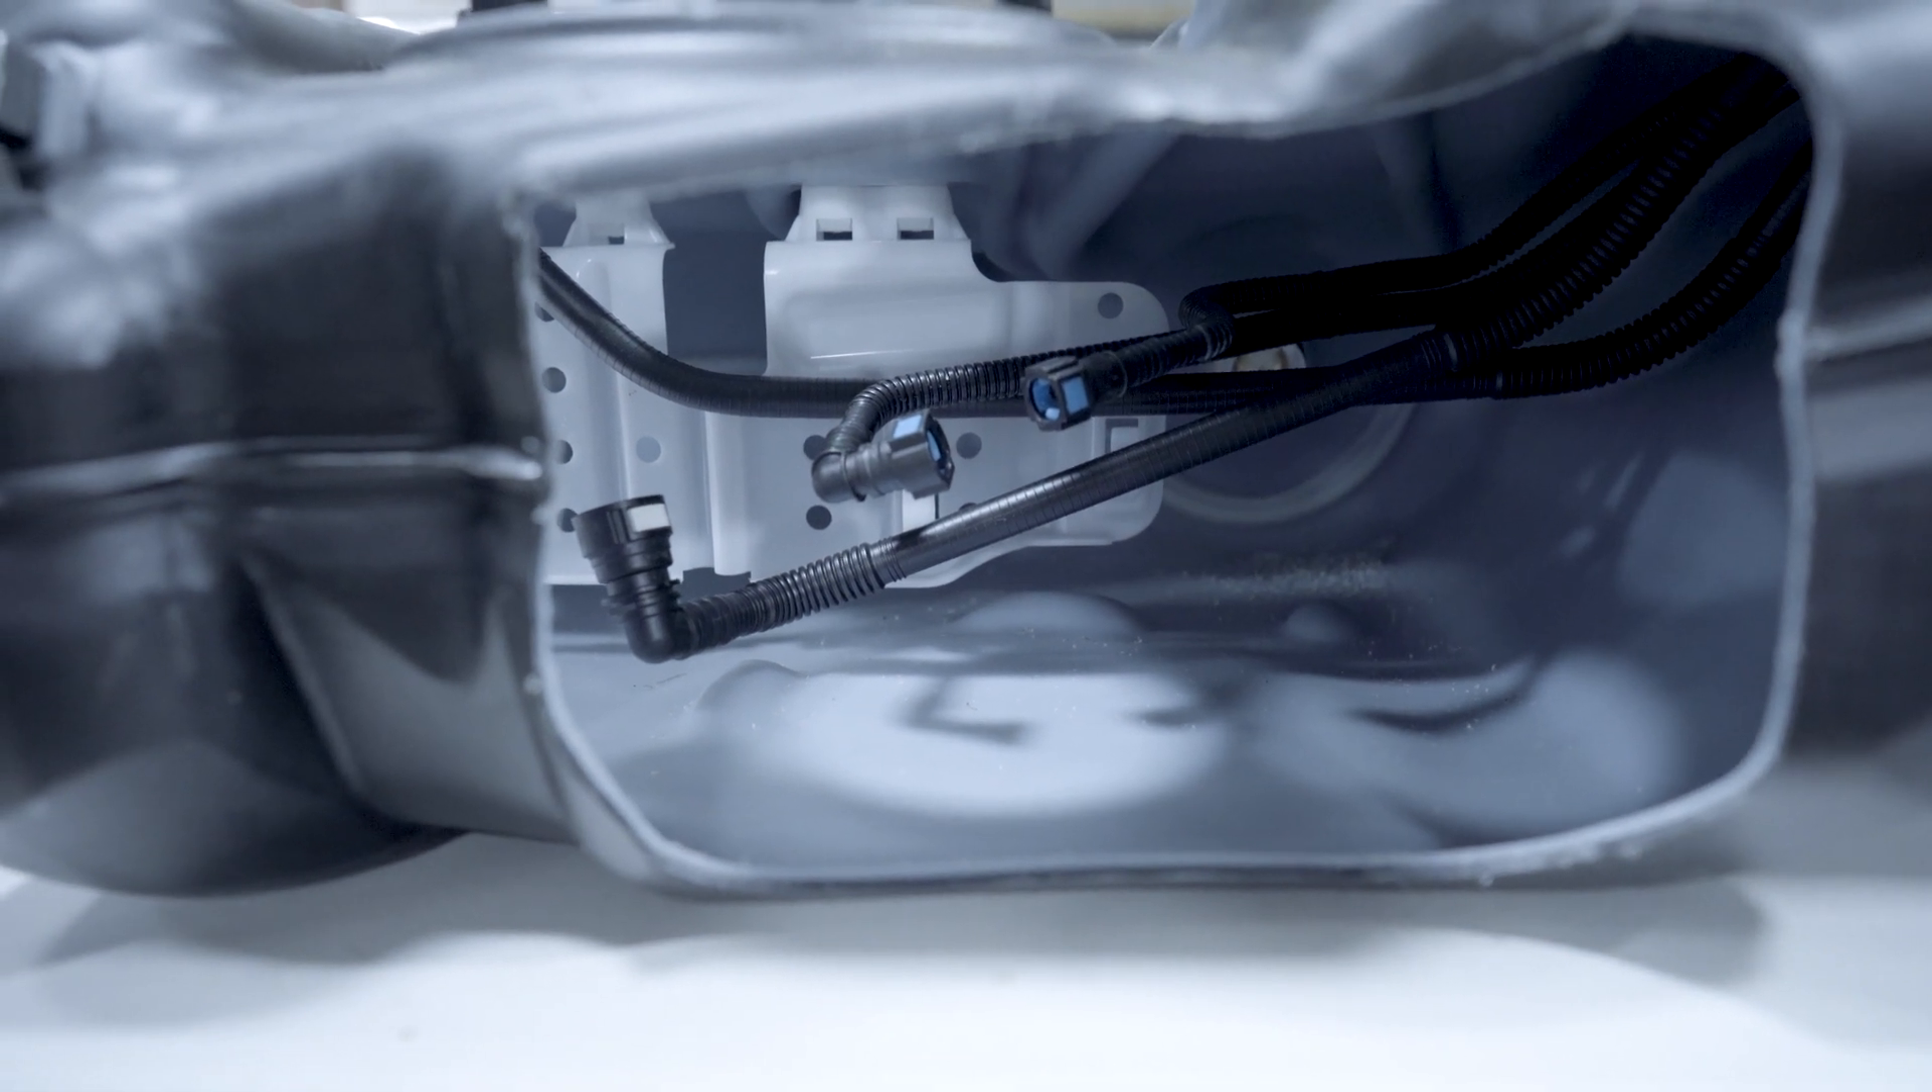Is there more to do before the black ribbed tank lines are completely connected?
Yes.